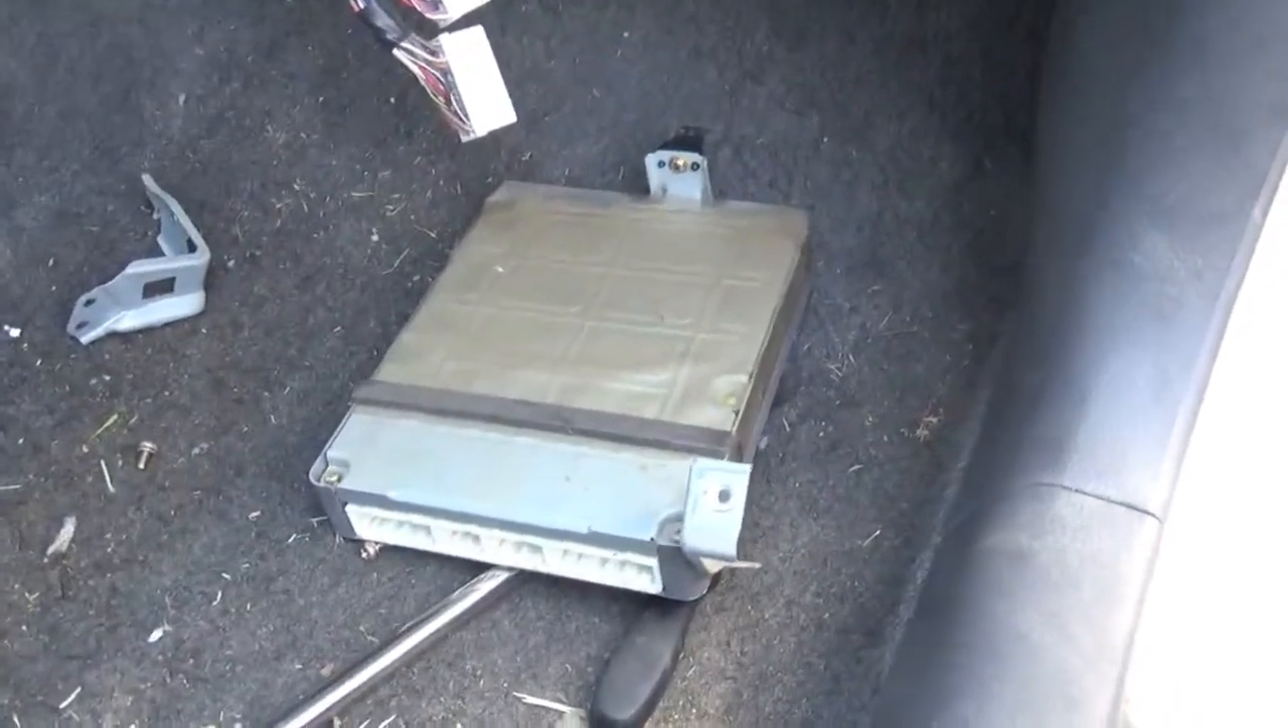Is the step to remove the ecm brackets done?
No.